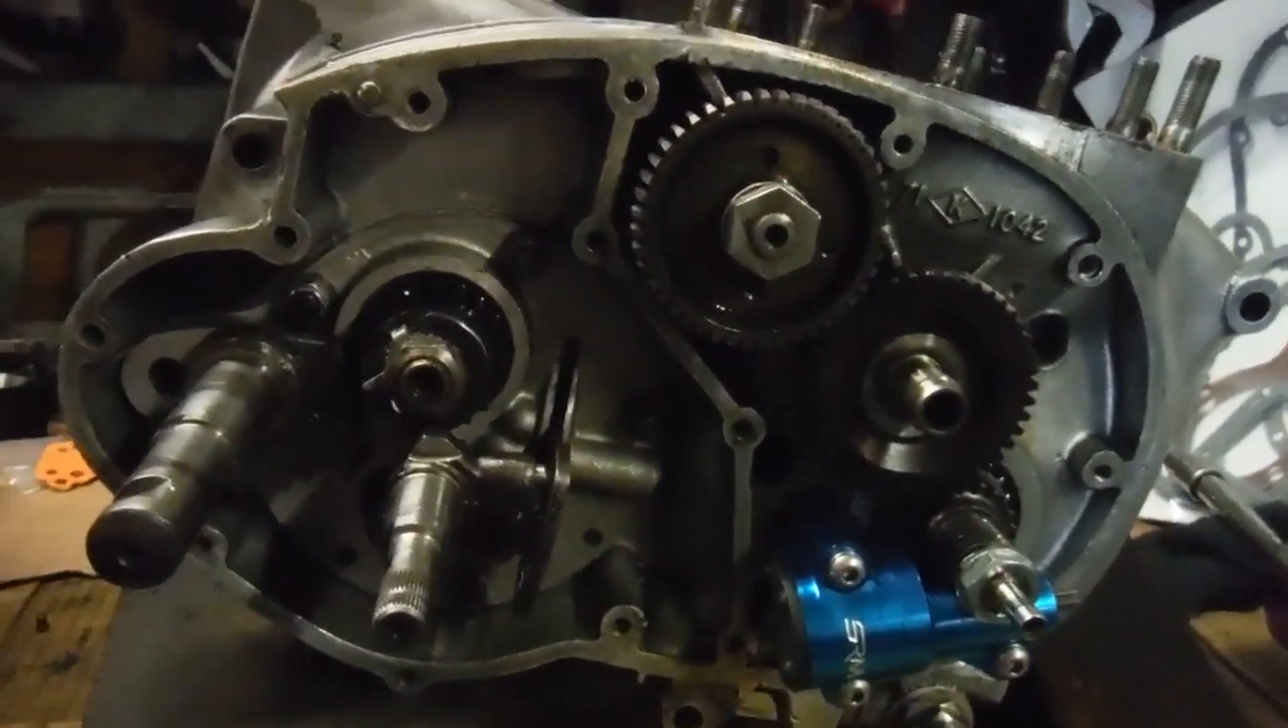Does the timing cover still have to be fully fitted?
Yes.